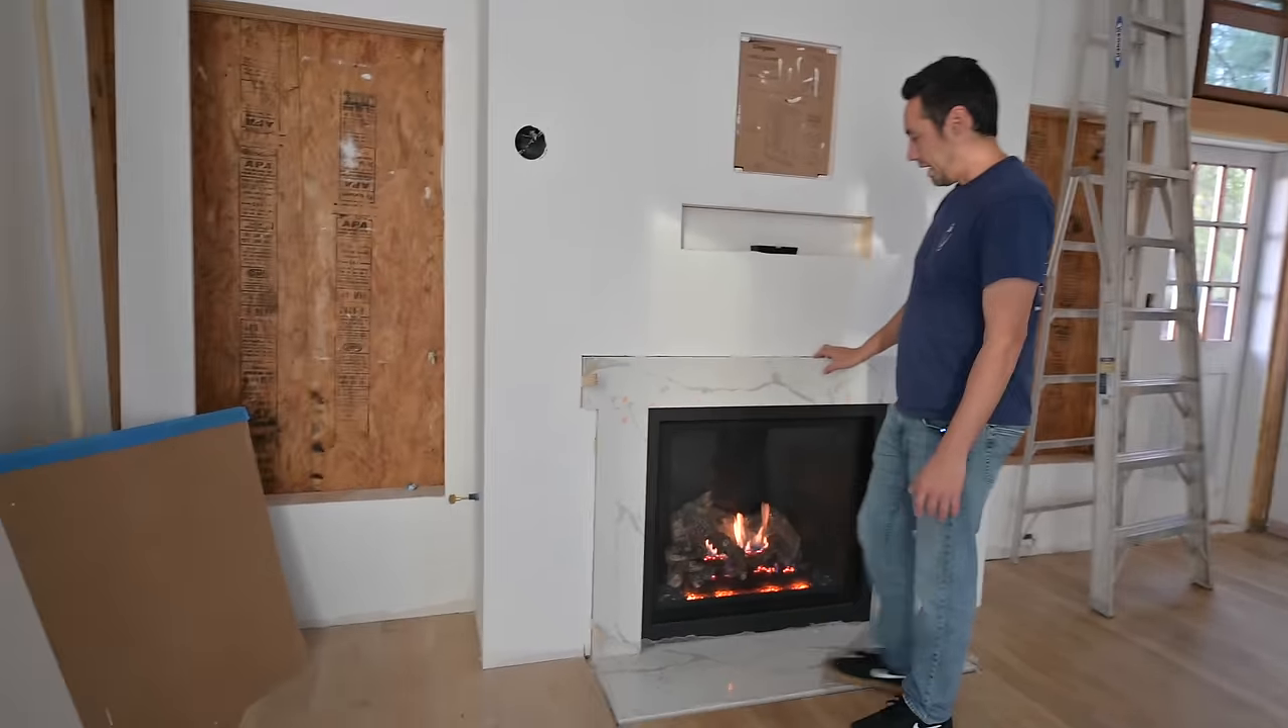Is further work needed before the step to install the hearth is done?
No.